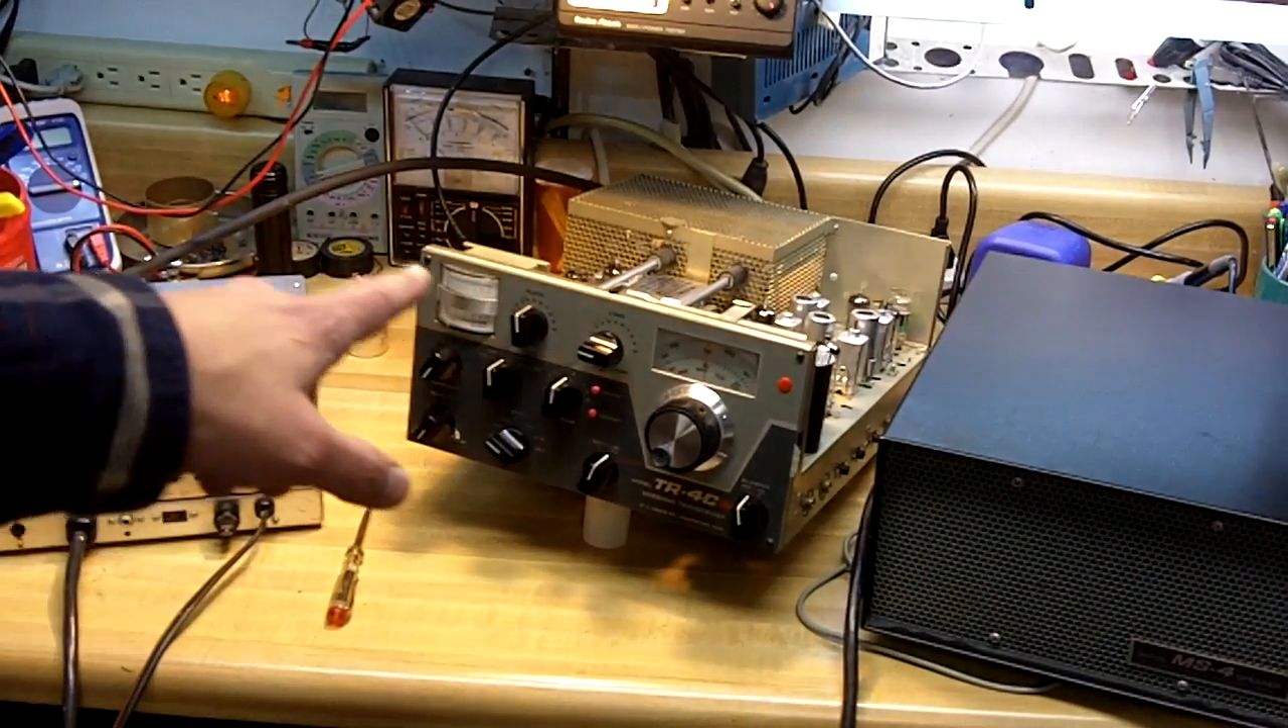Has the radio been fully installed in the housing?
No.